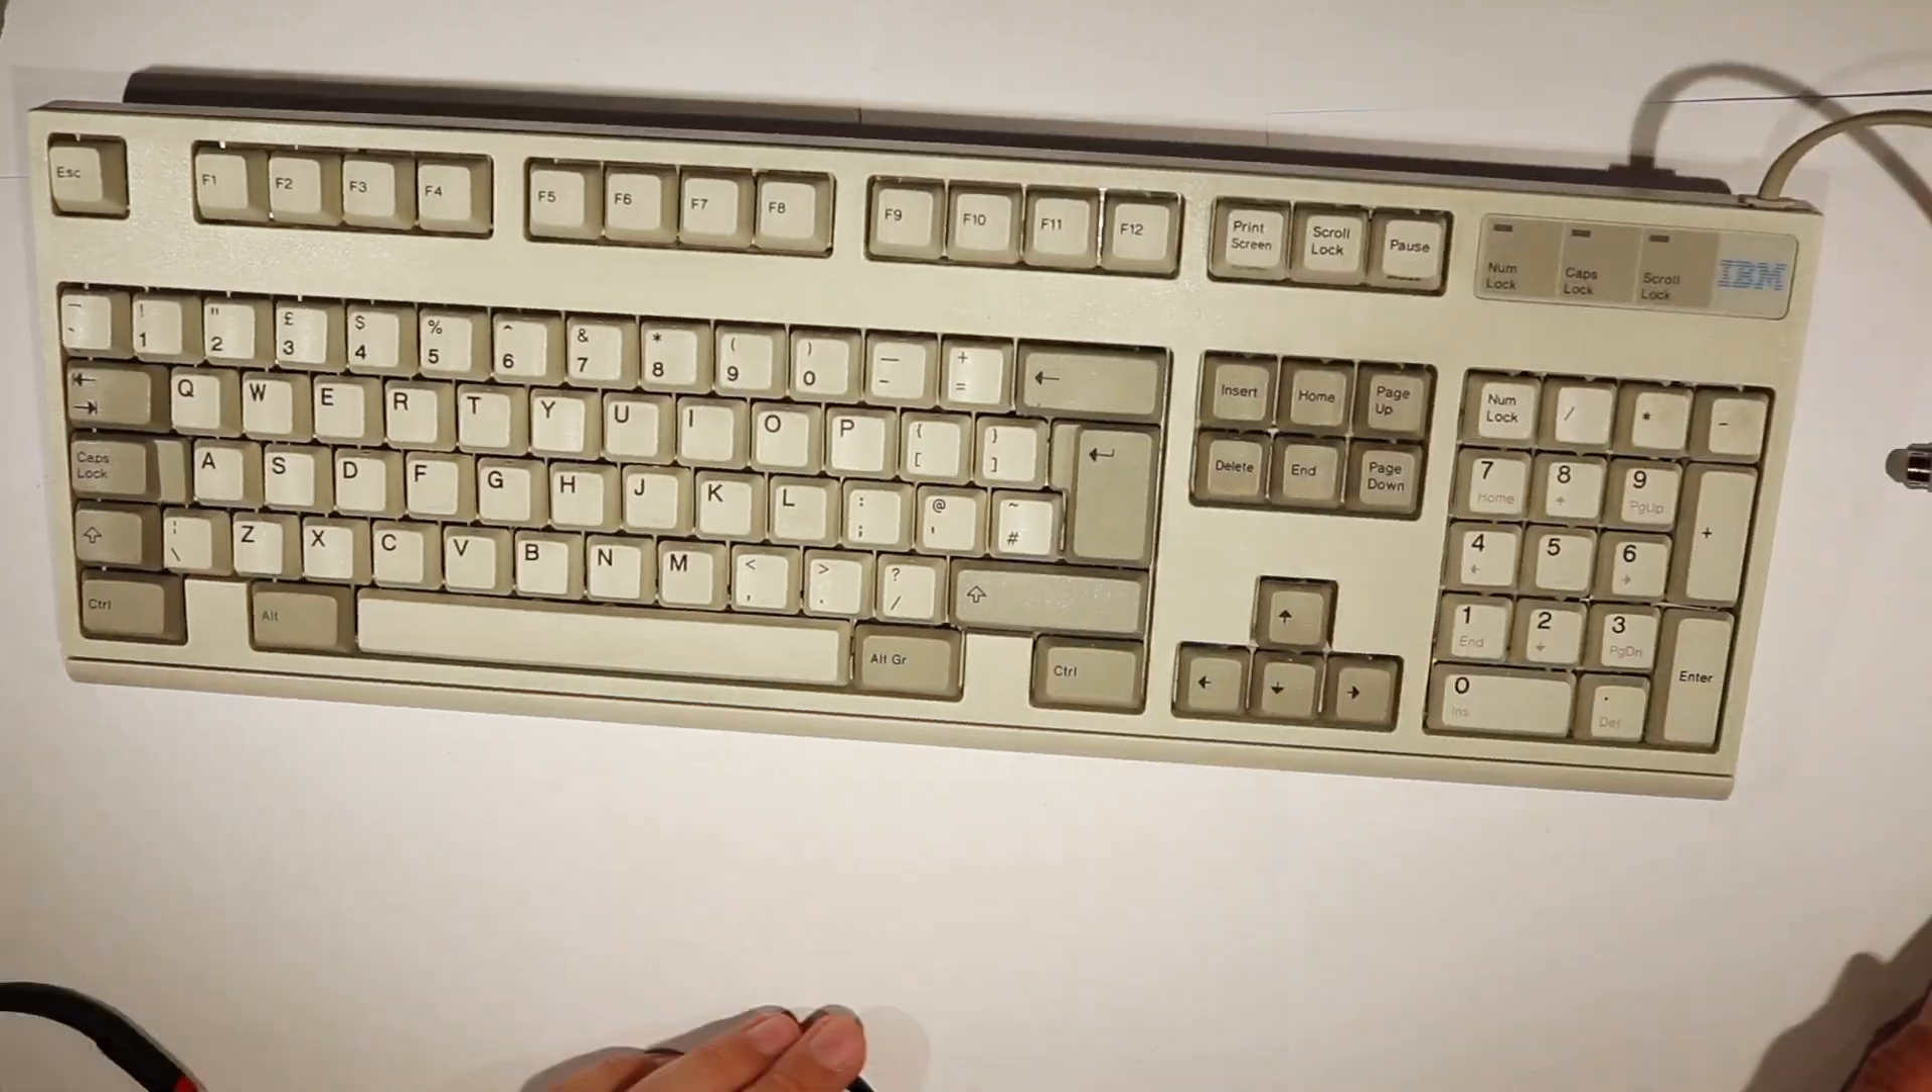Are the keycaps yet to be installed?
No.